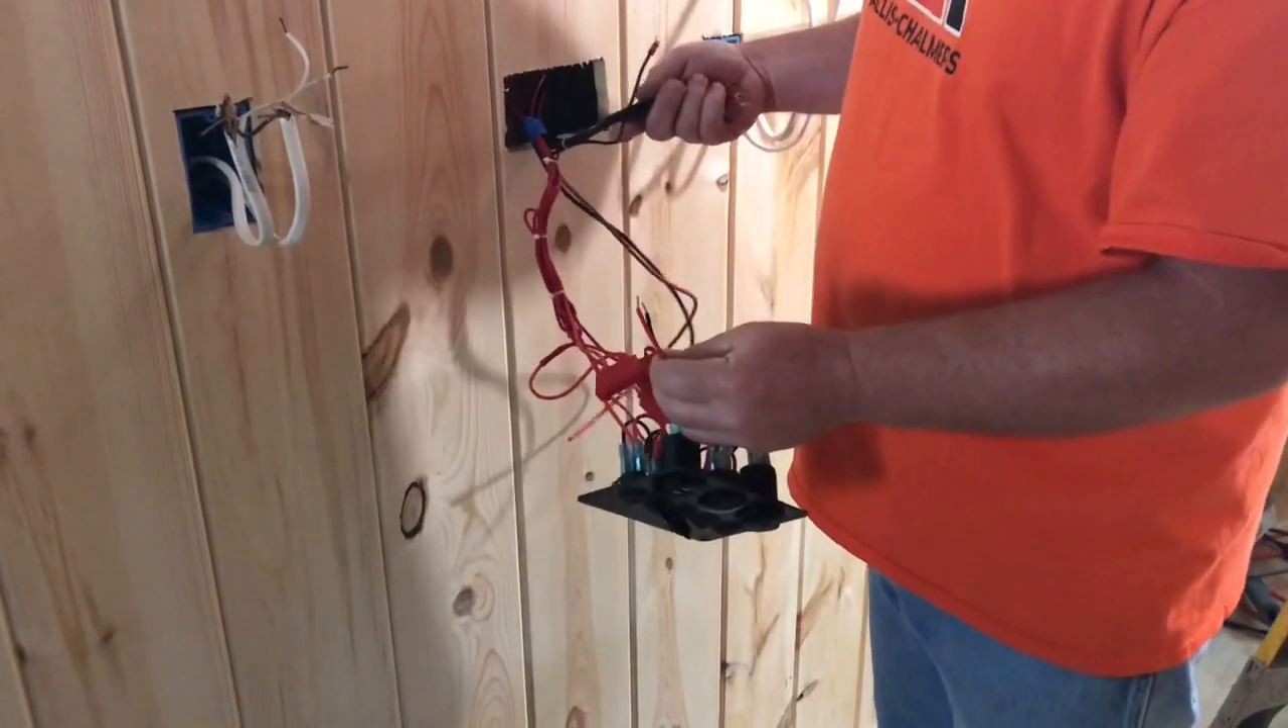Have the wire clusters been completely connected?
No.